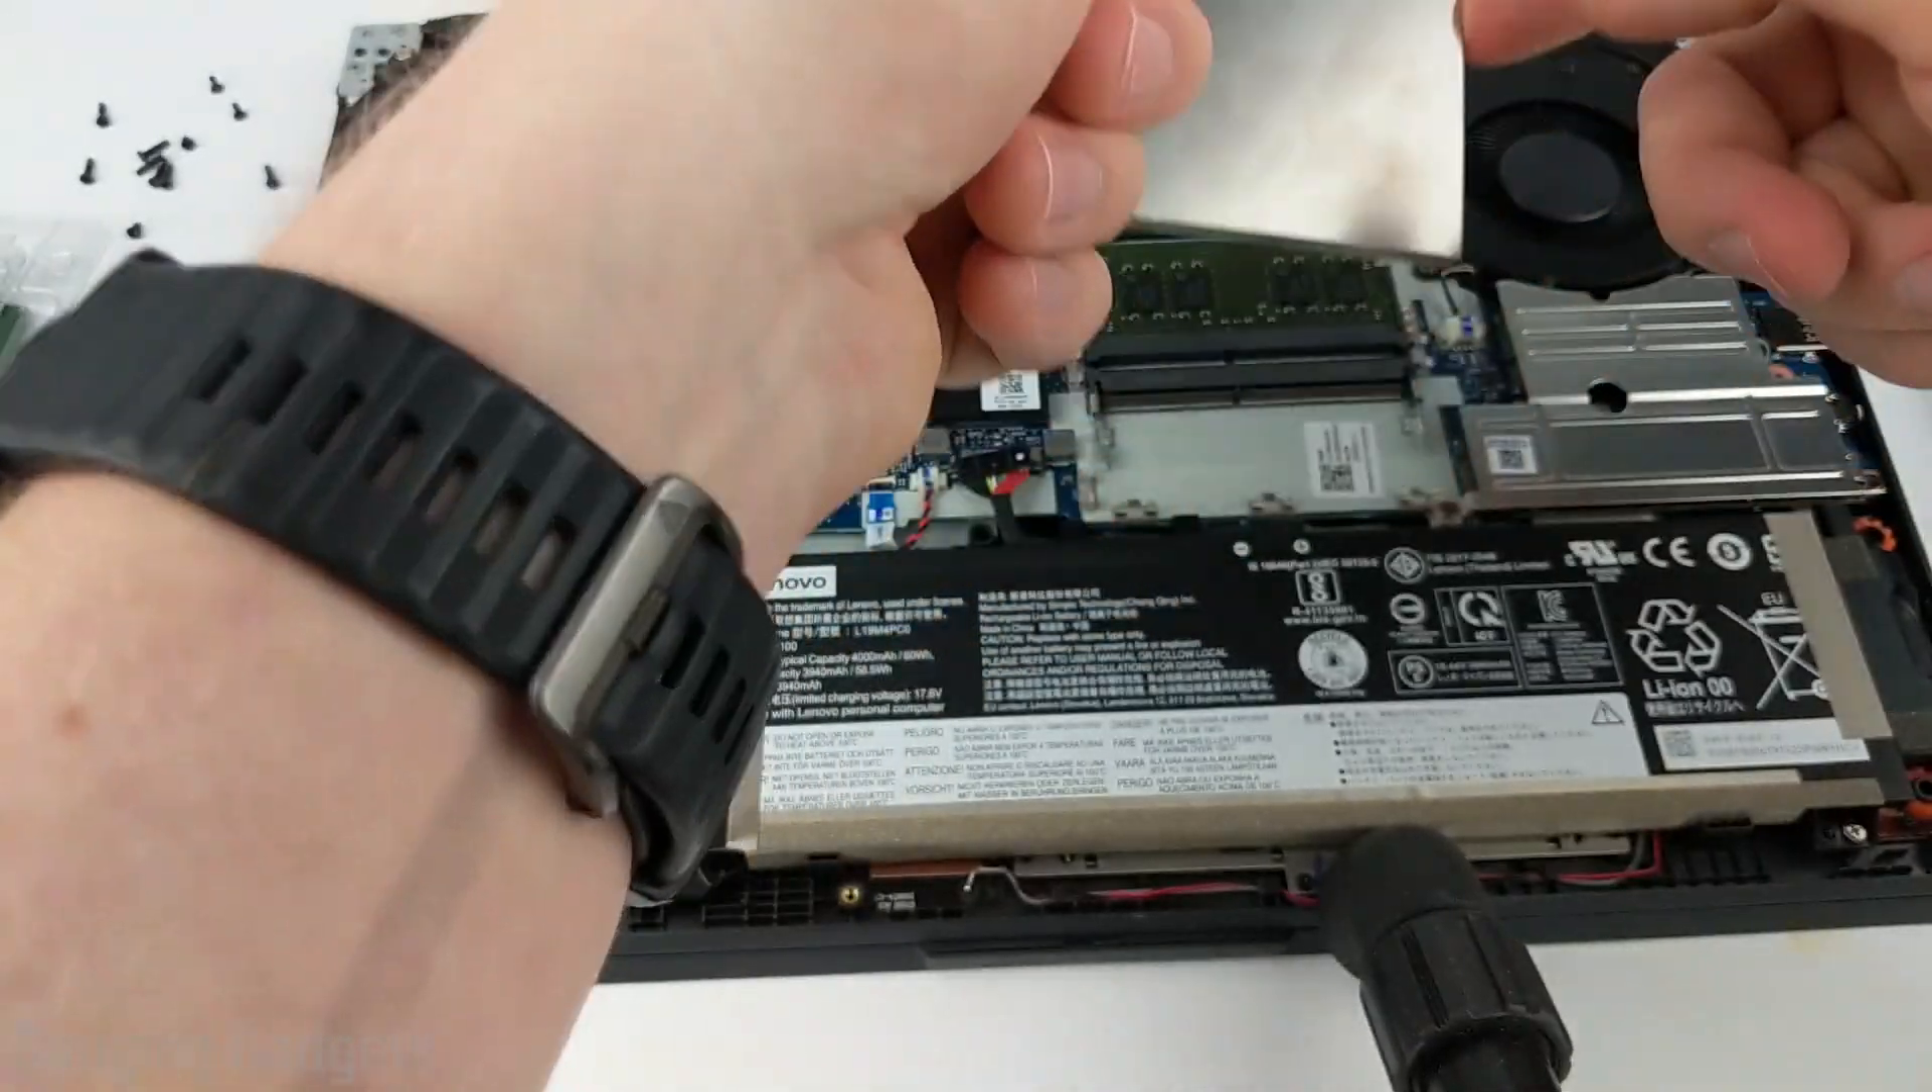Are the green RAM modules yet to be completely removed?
Yes.